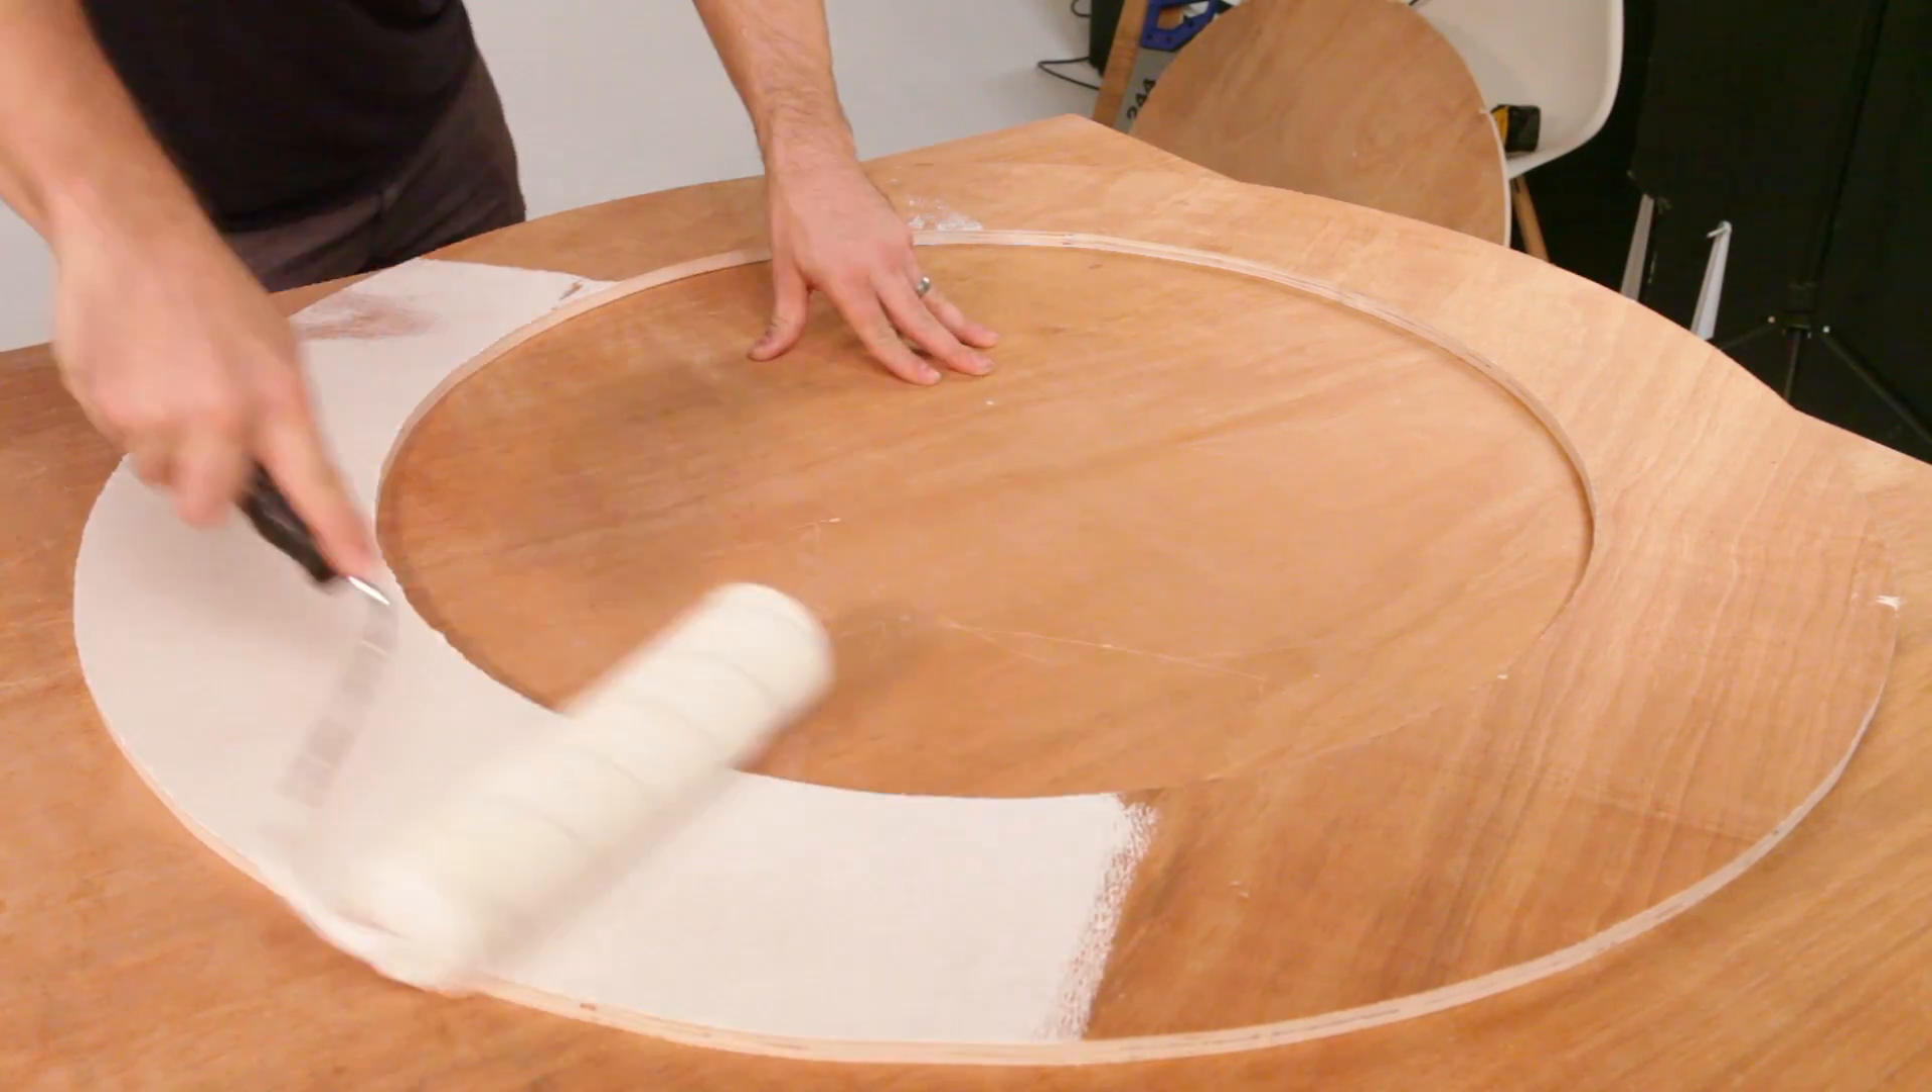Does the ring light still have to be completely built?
Yes.